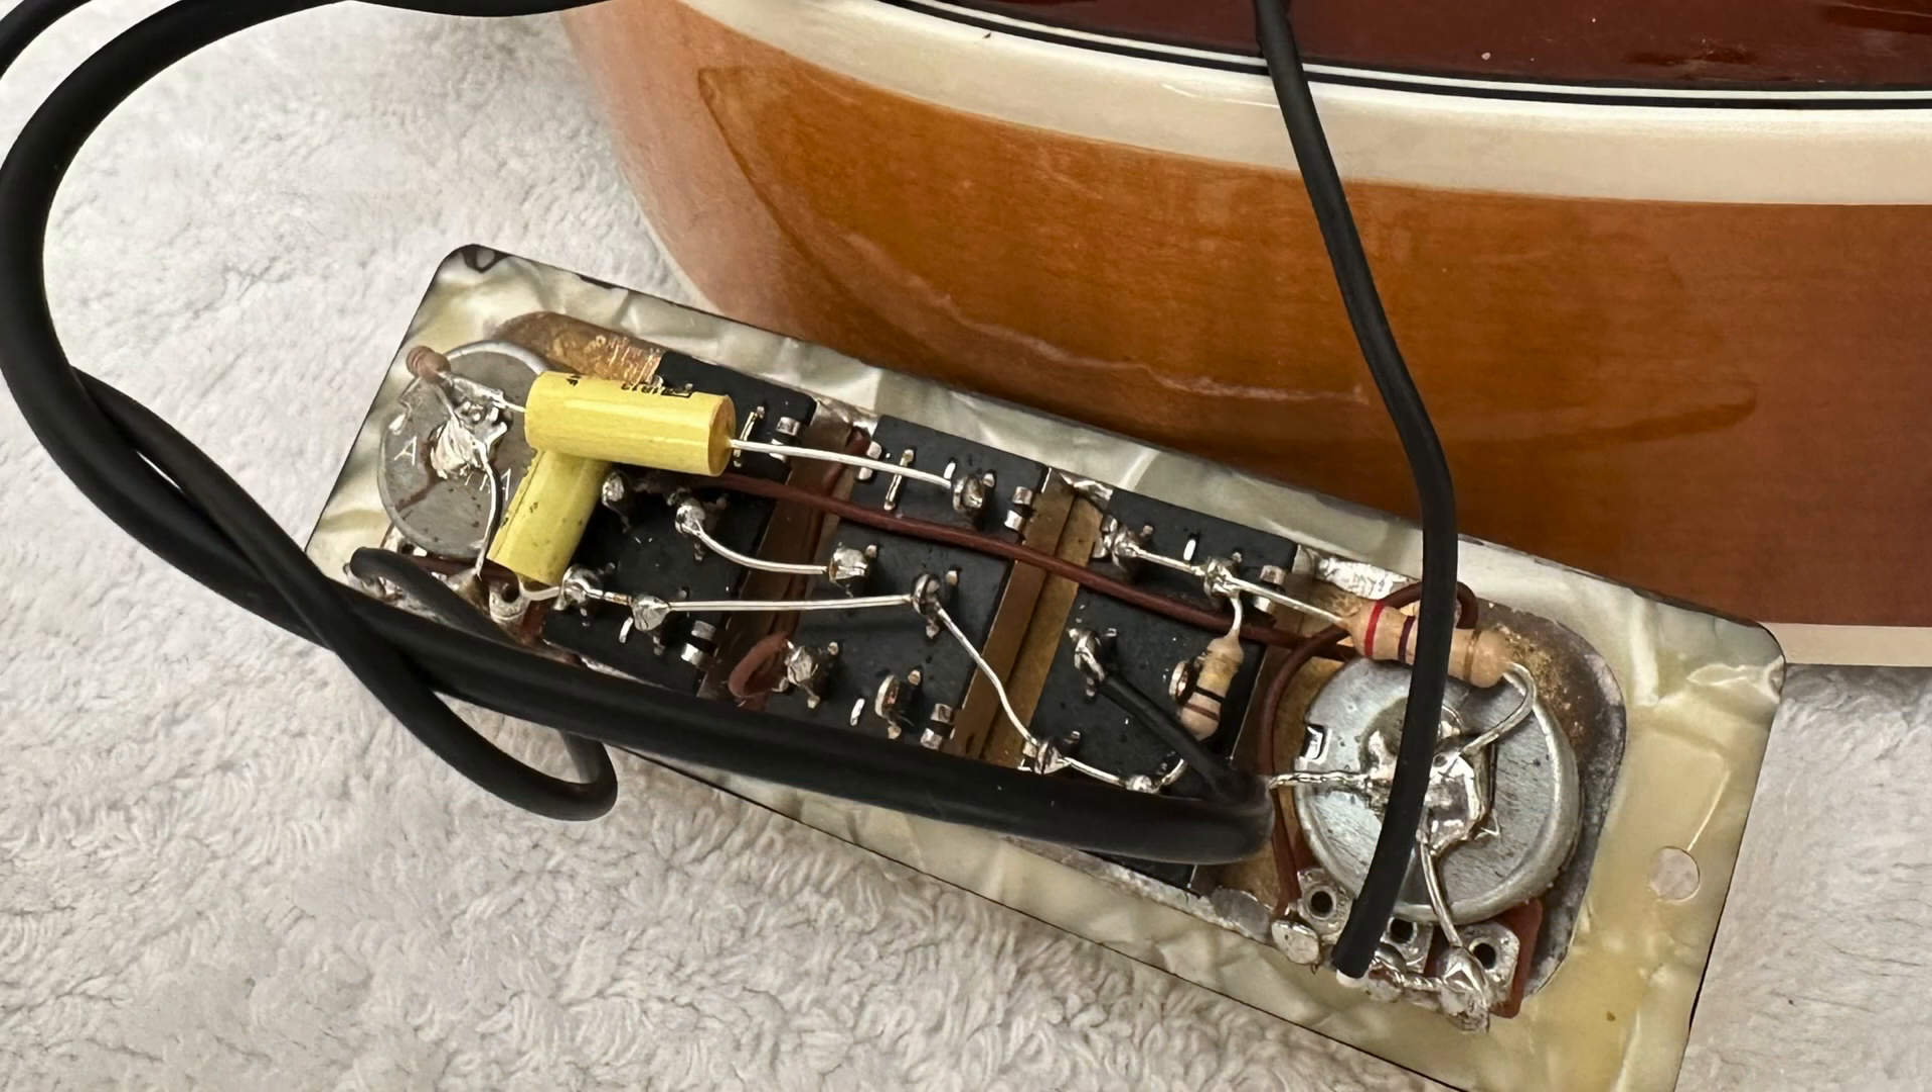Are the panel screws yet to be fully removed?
No.